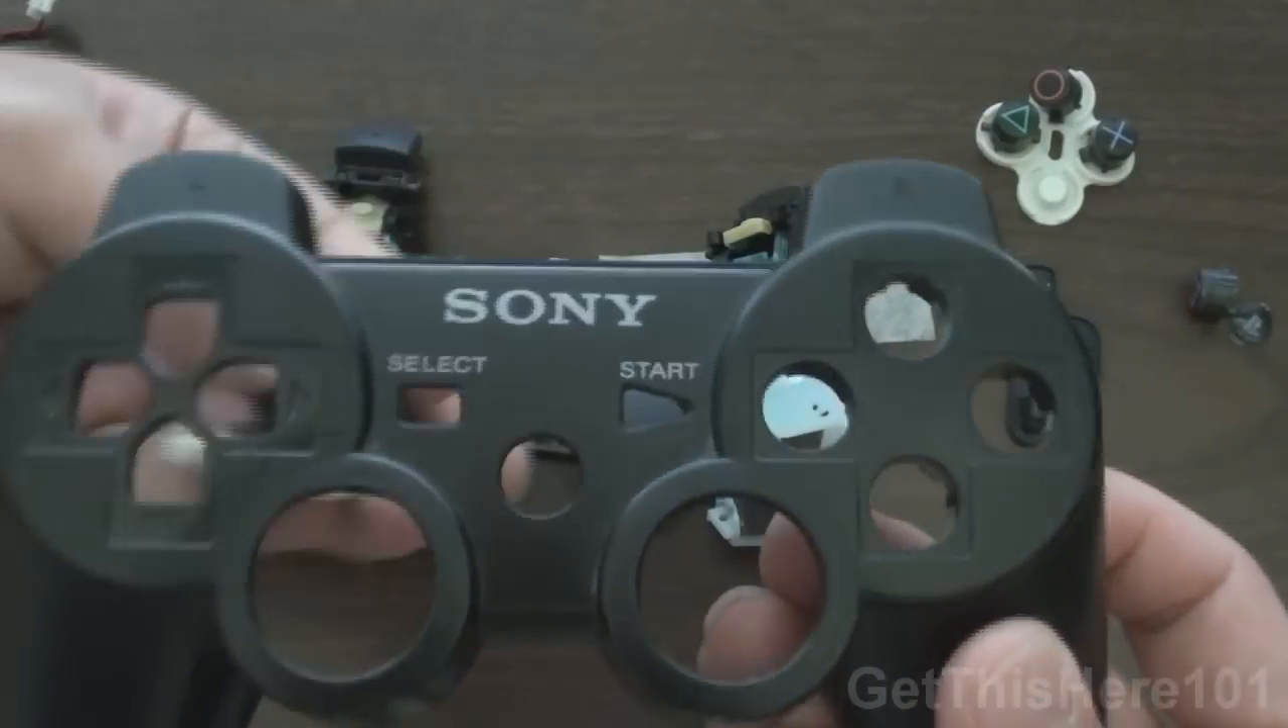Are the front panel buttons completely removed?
Yes.